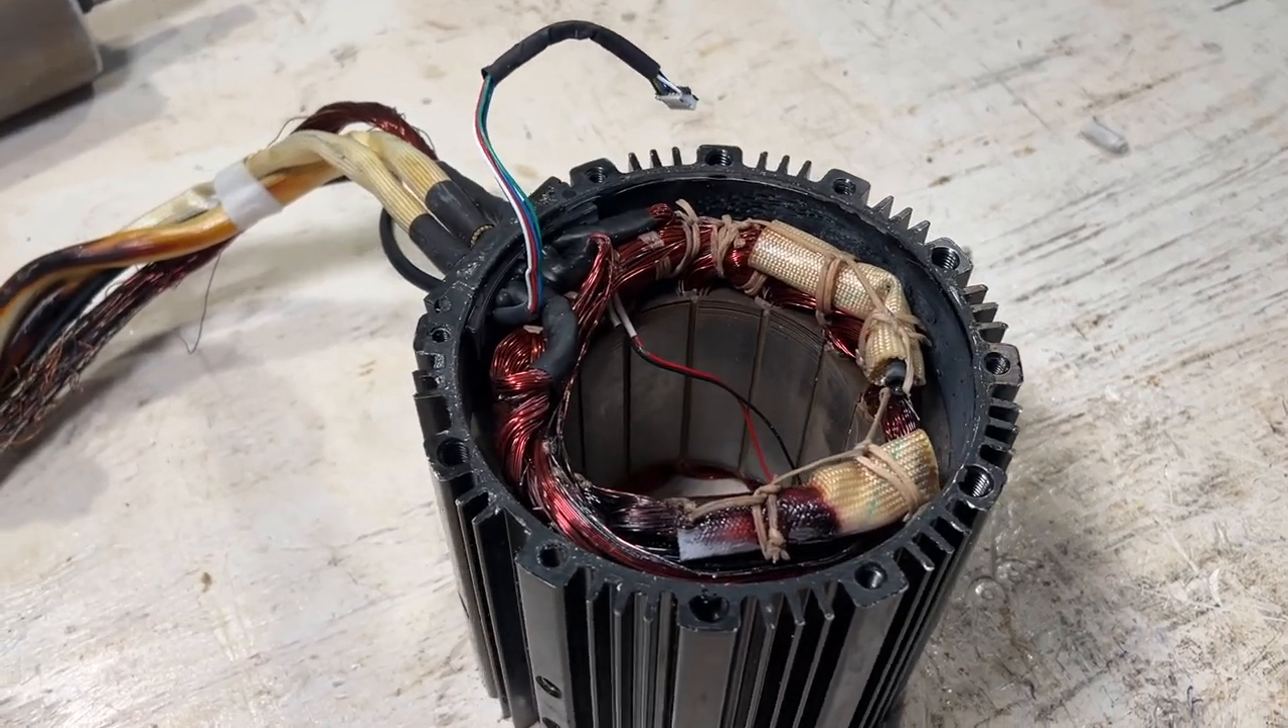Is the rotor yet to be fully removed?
No.